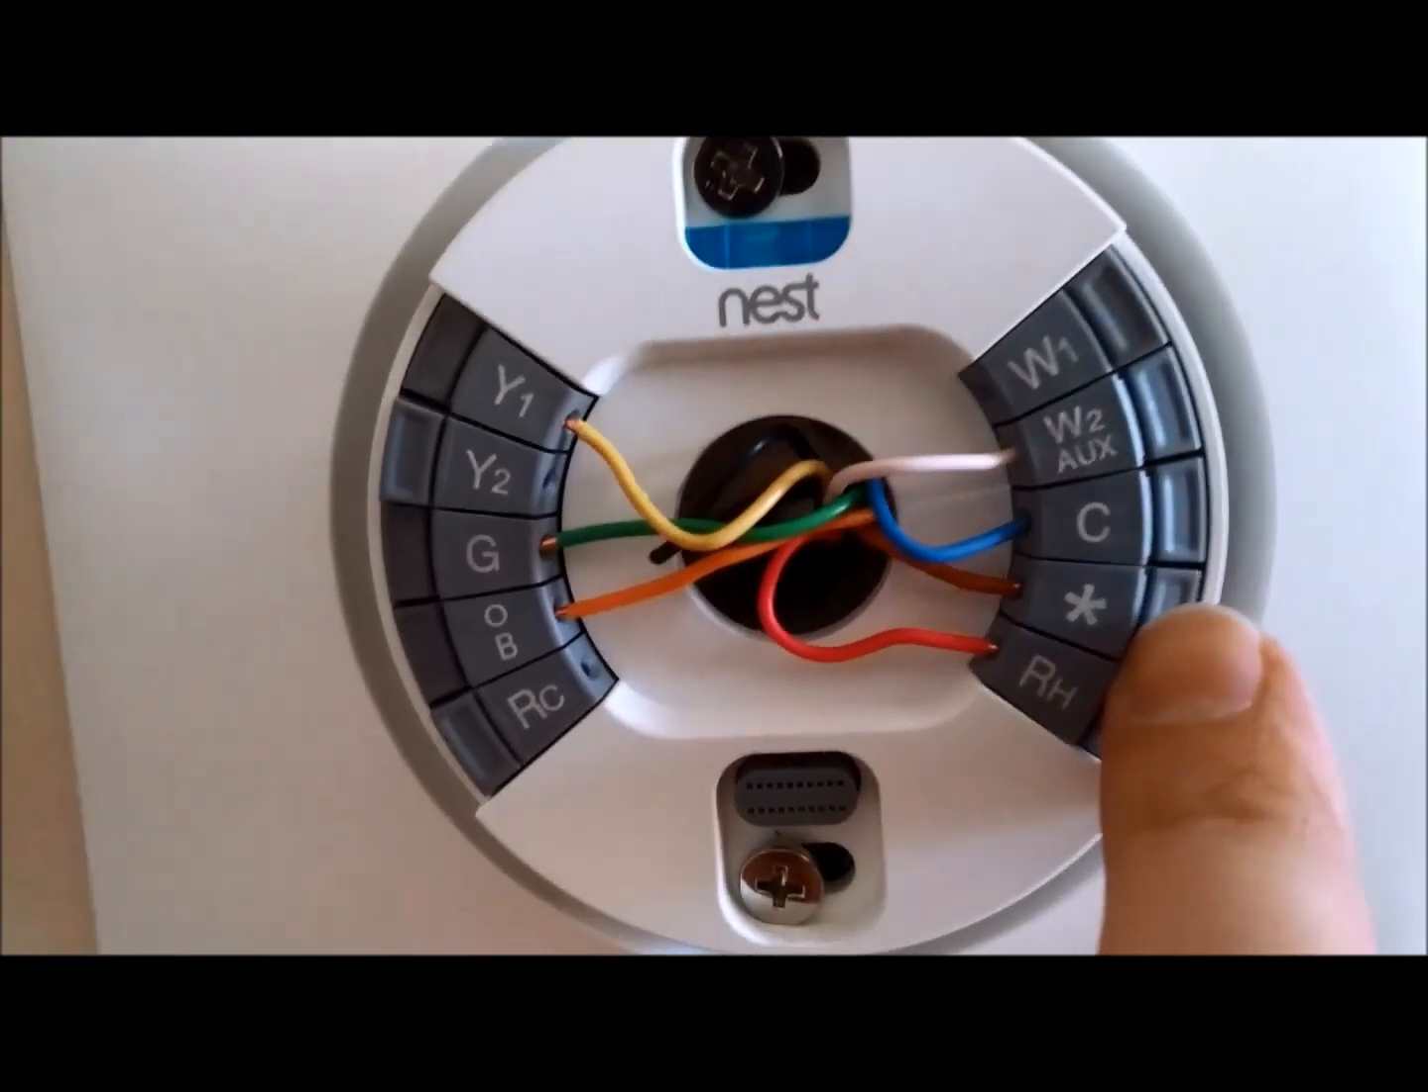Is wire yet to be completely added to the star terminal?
No.